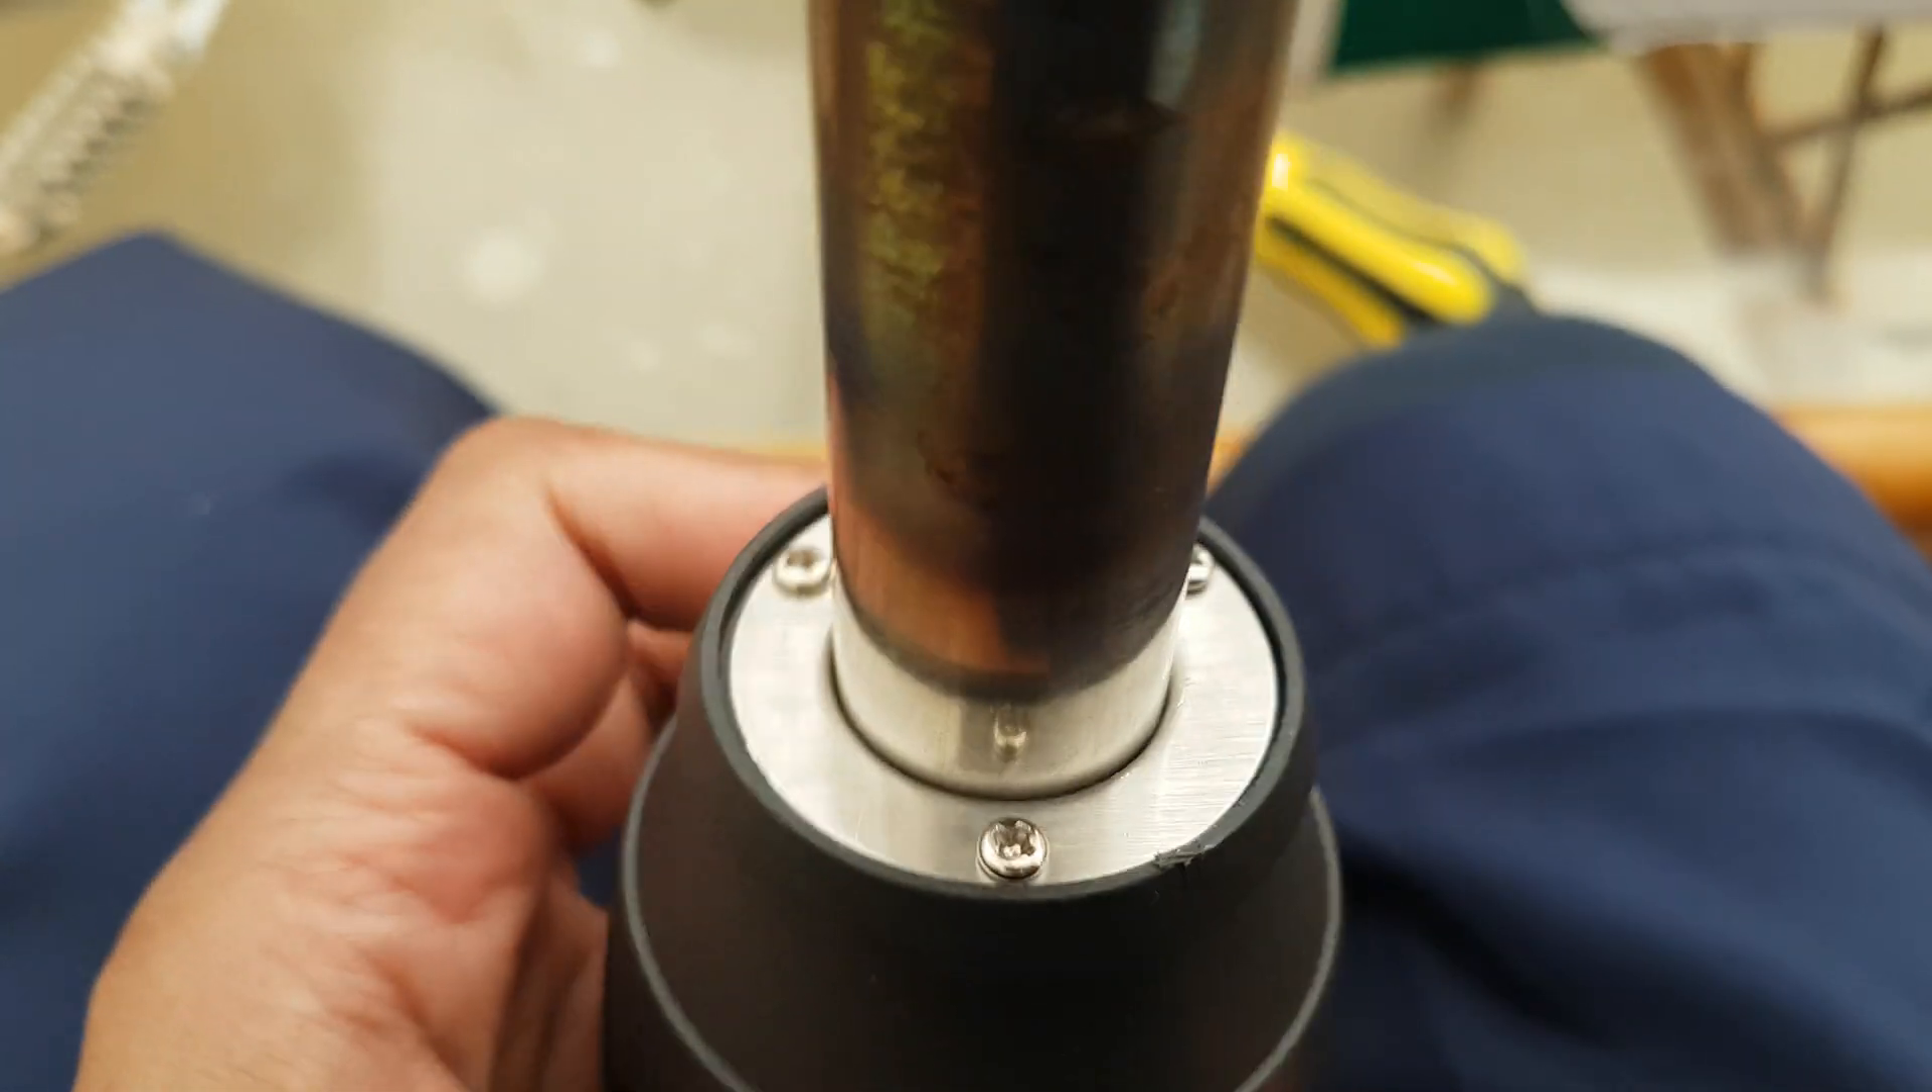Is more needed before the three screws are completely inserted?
No.